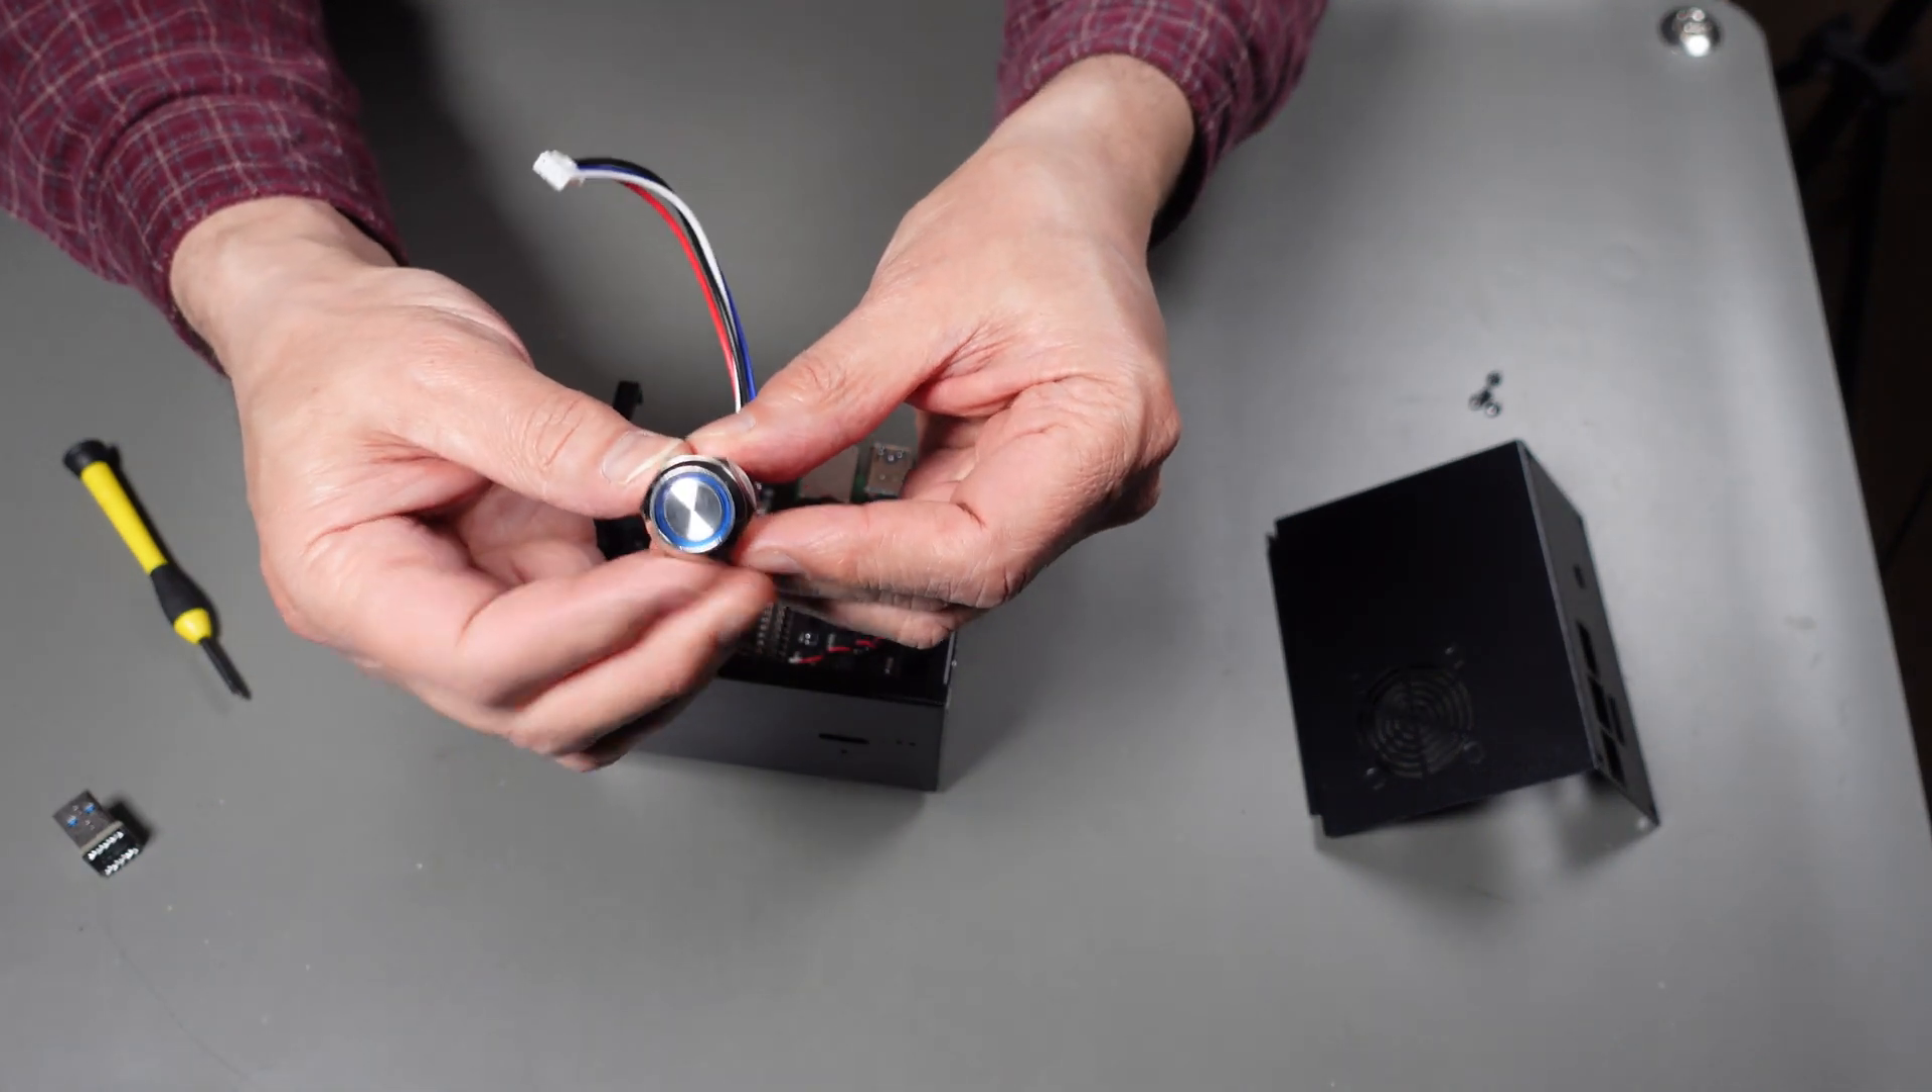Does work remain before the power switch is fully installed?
Yes.